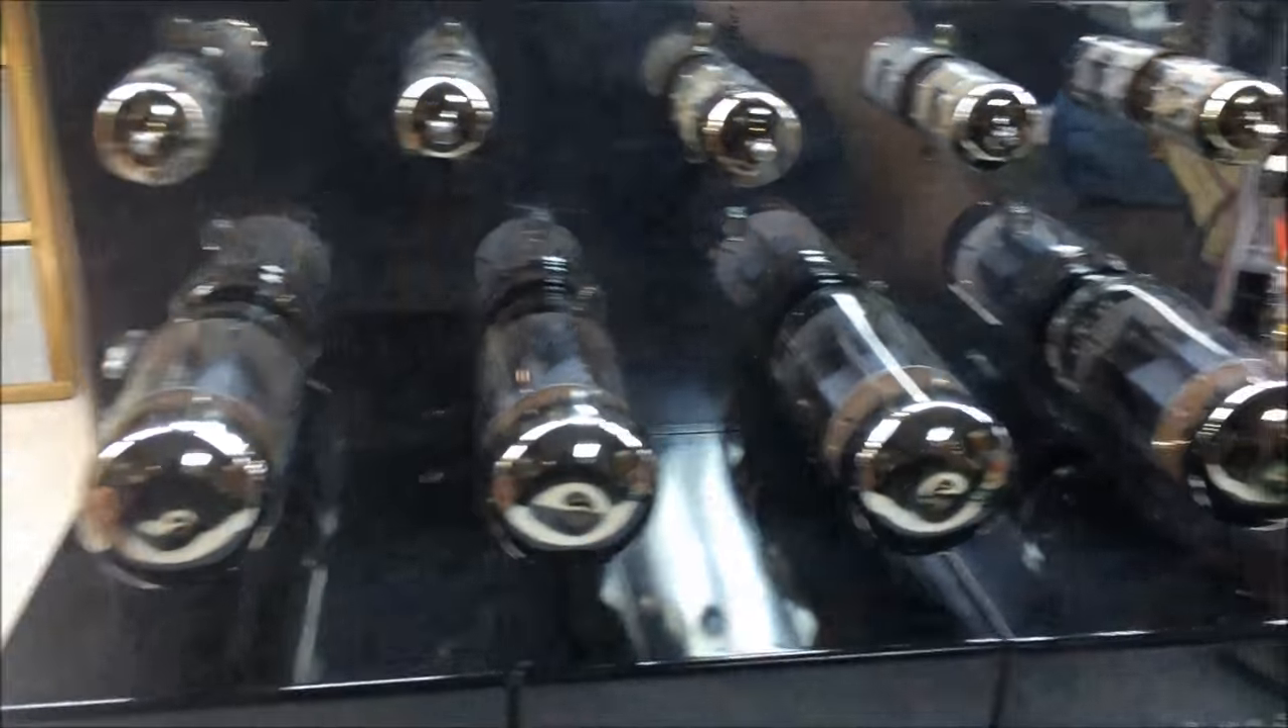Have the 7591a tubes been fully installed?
Yes.